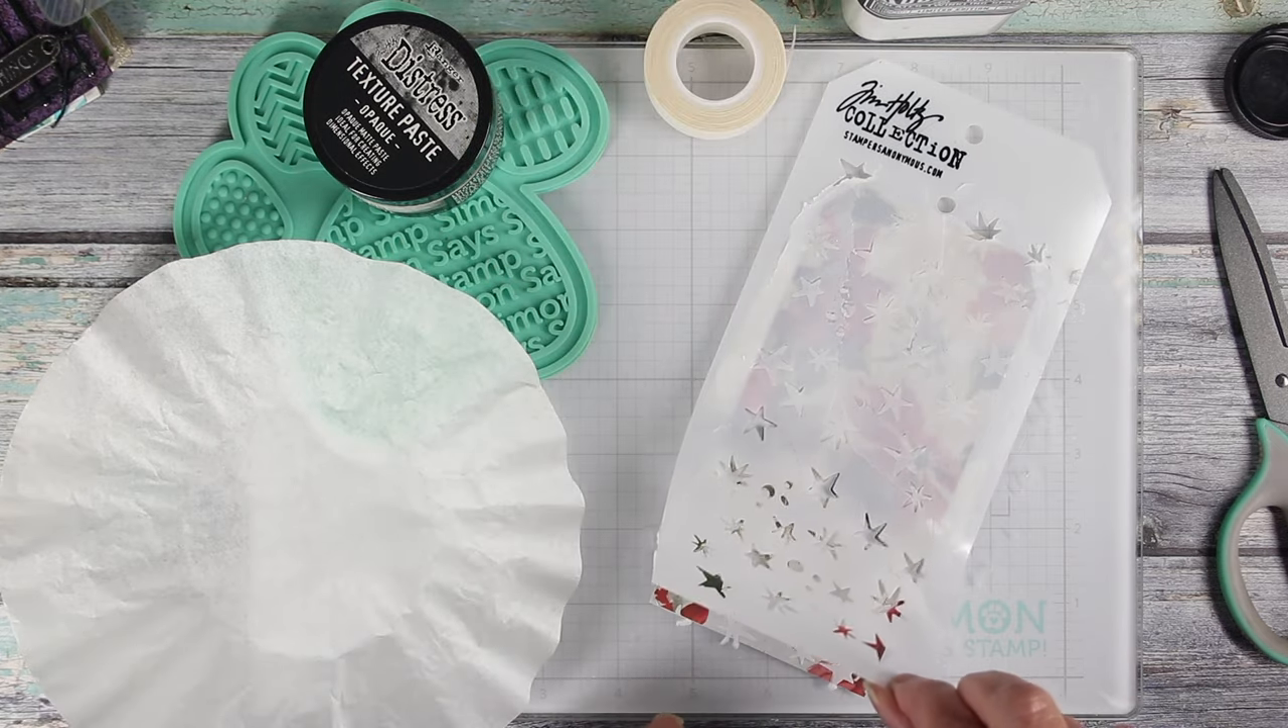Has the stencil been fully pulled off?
No.